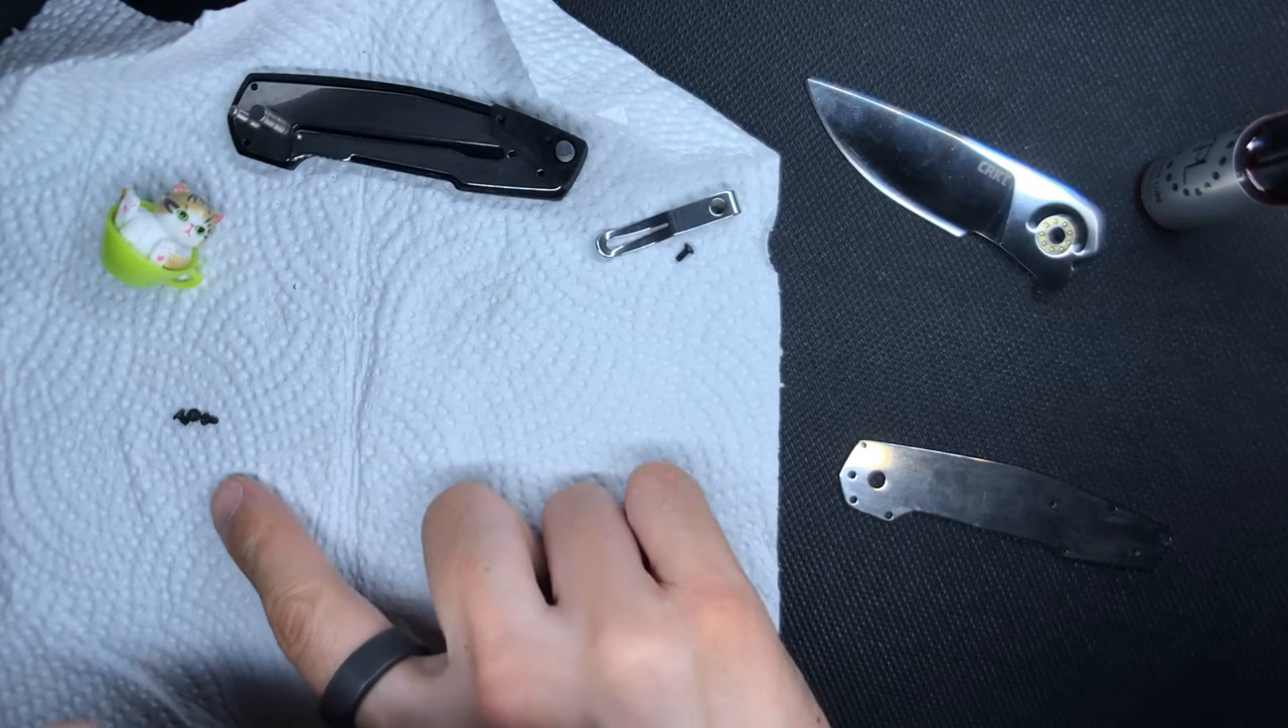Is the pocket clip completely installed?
No.